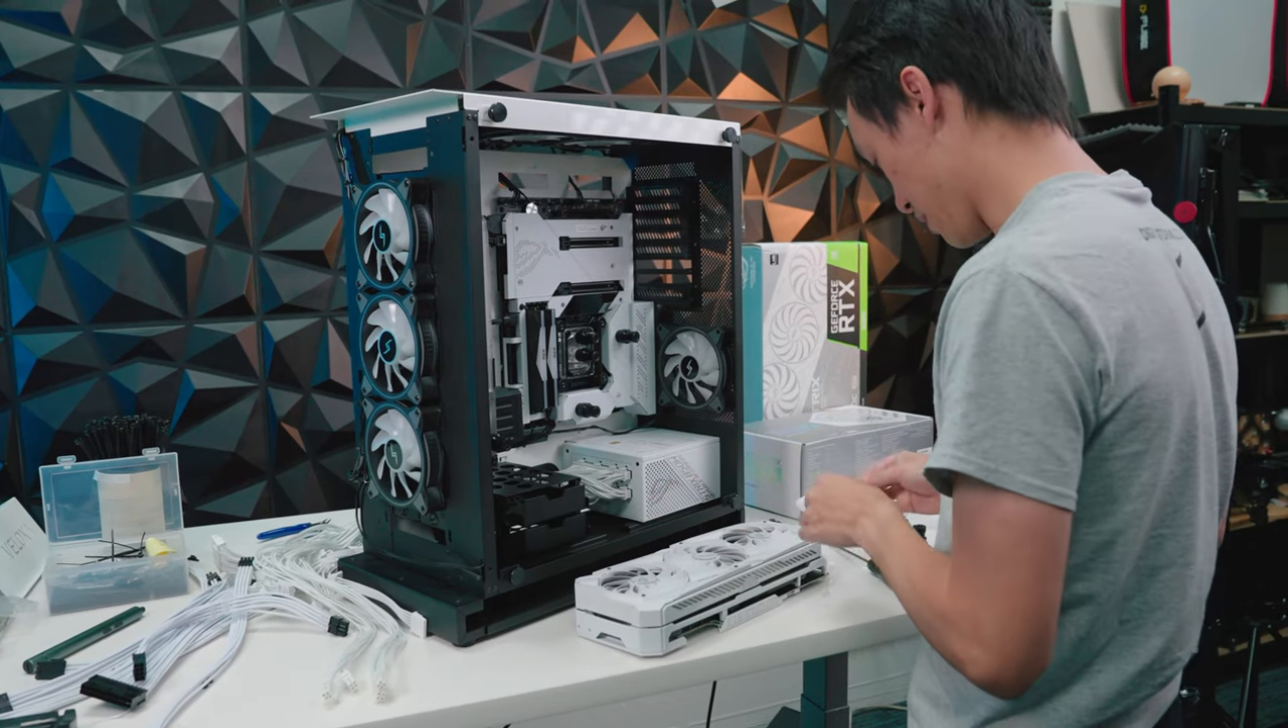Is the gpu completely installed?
No.